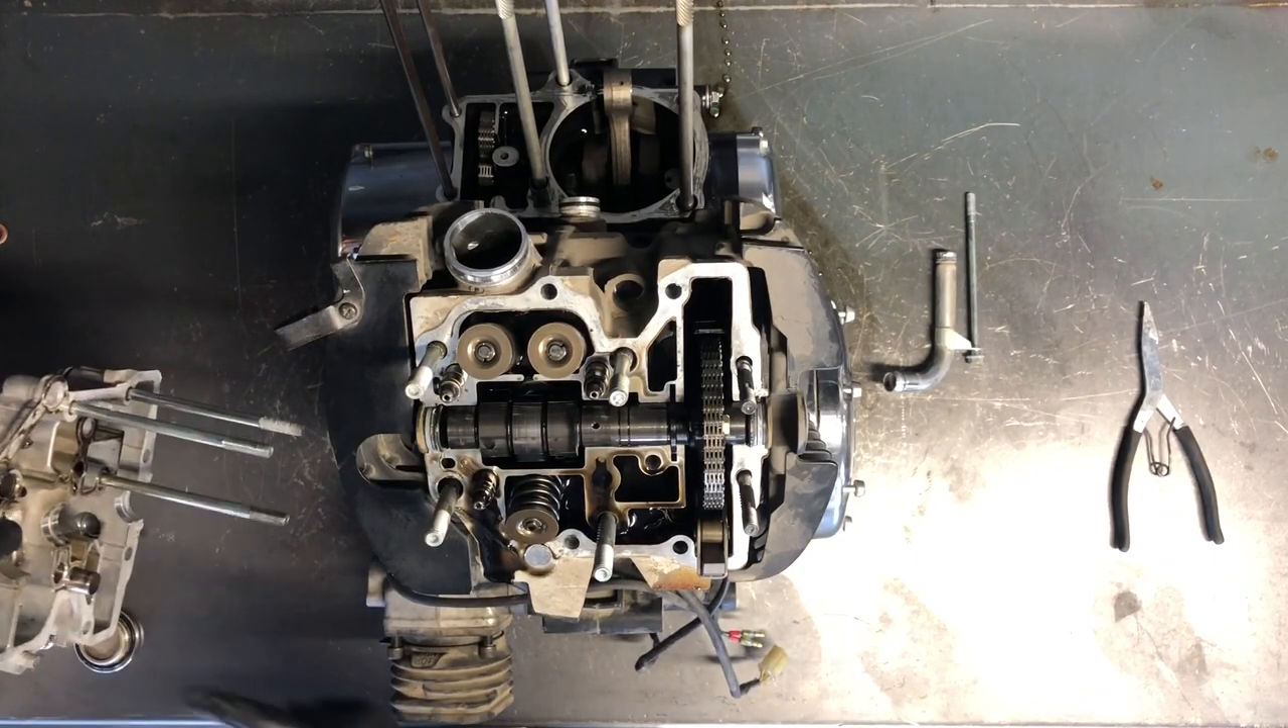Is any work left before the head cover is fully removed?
No.